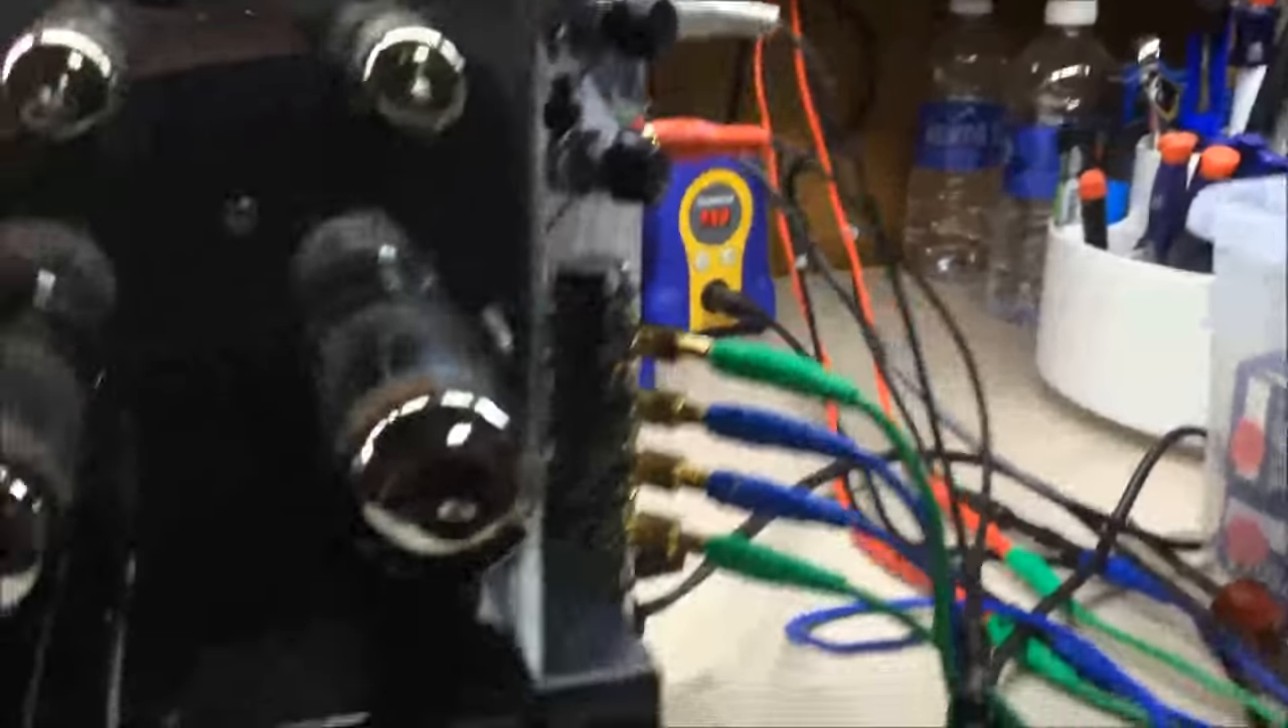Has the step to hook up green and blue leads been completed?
Yes.